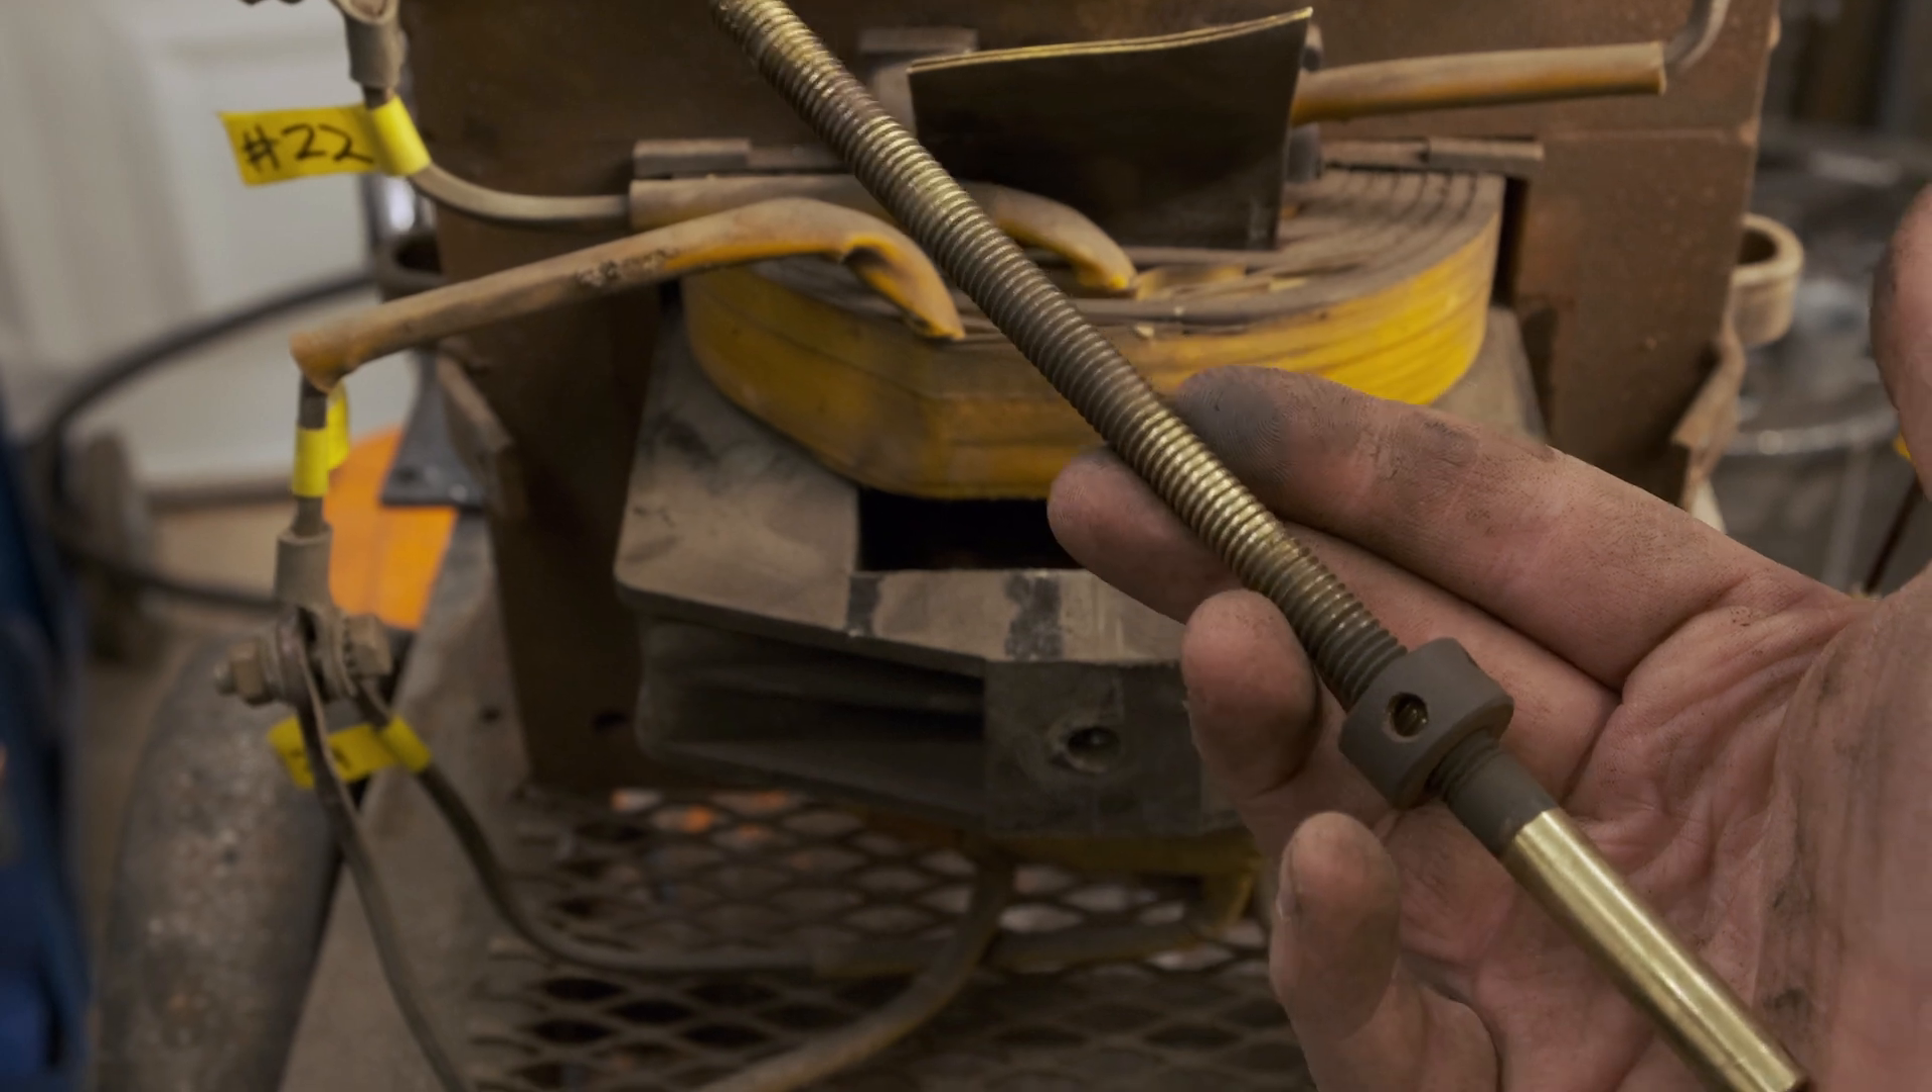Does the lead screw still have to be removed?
No.